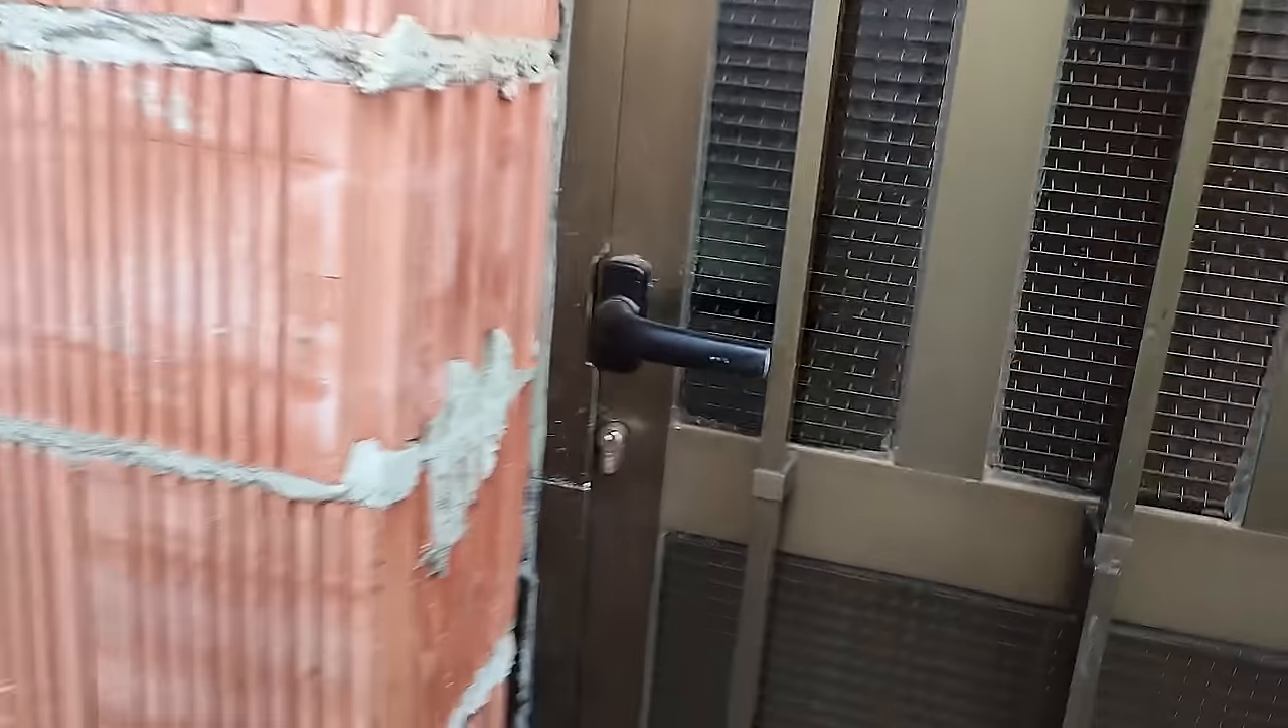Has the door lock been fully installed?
Yes.